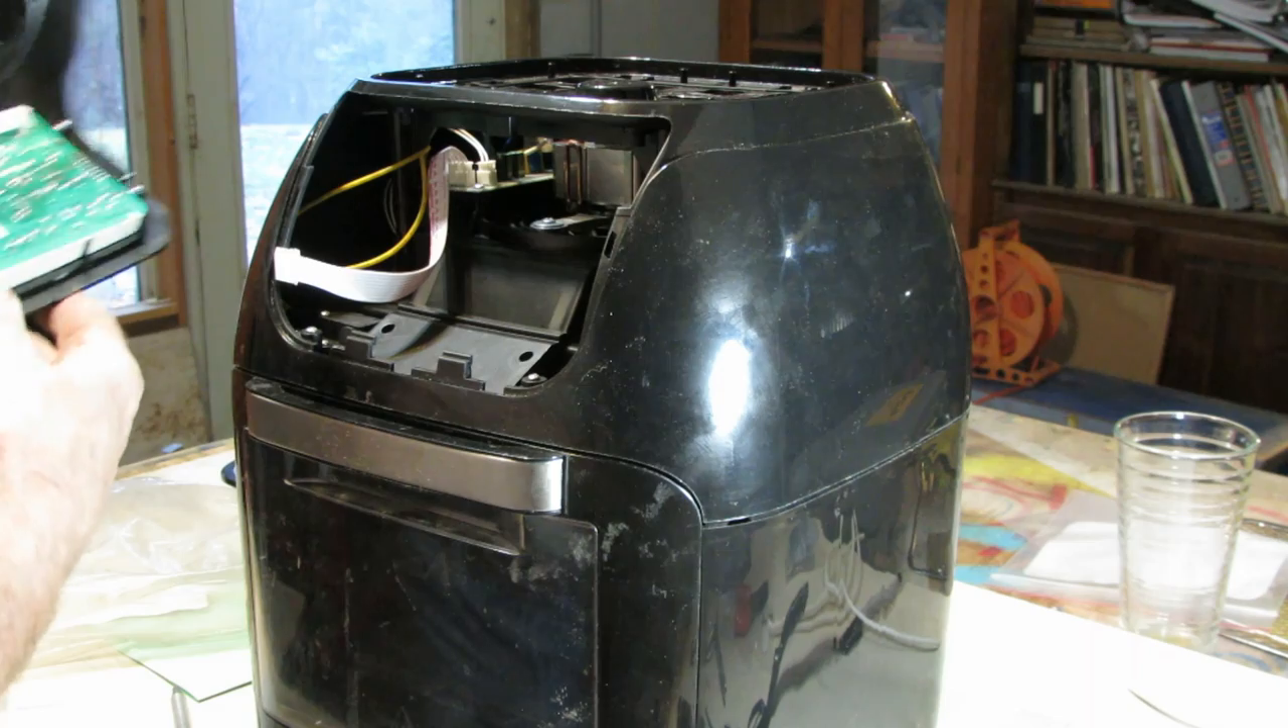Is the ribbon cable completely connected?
No.